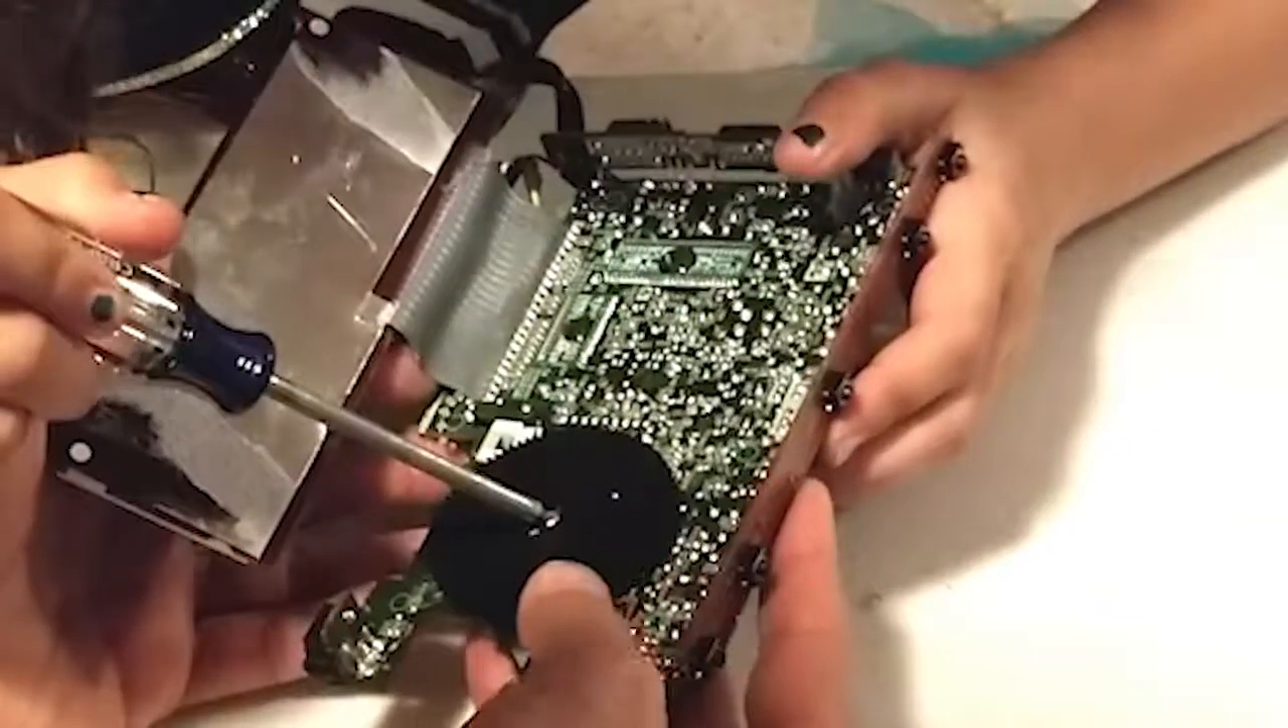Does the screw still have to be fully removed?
Yes.